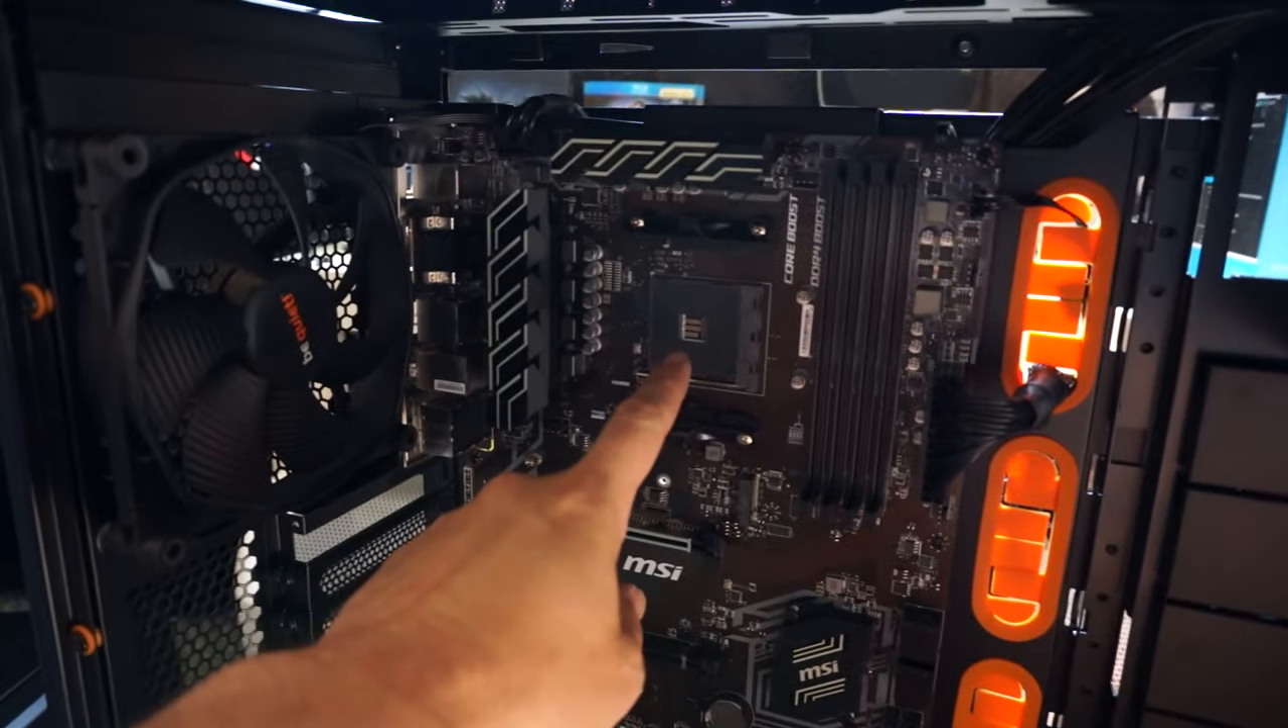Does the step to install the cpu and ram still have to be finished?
Yes.